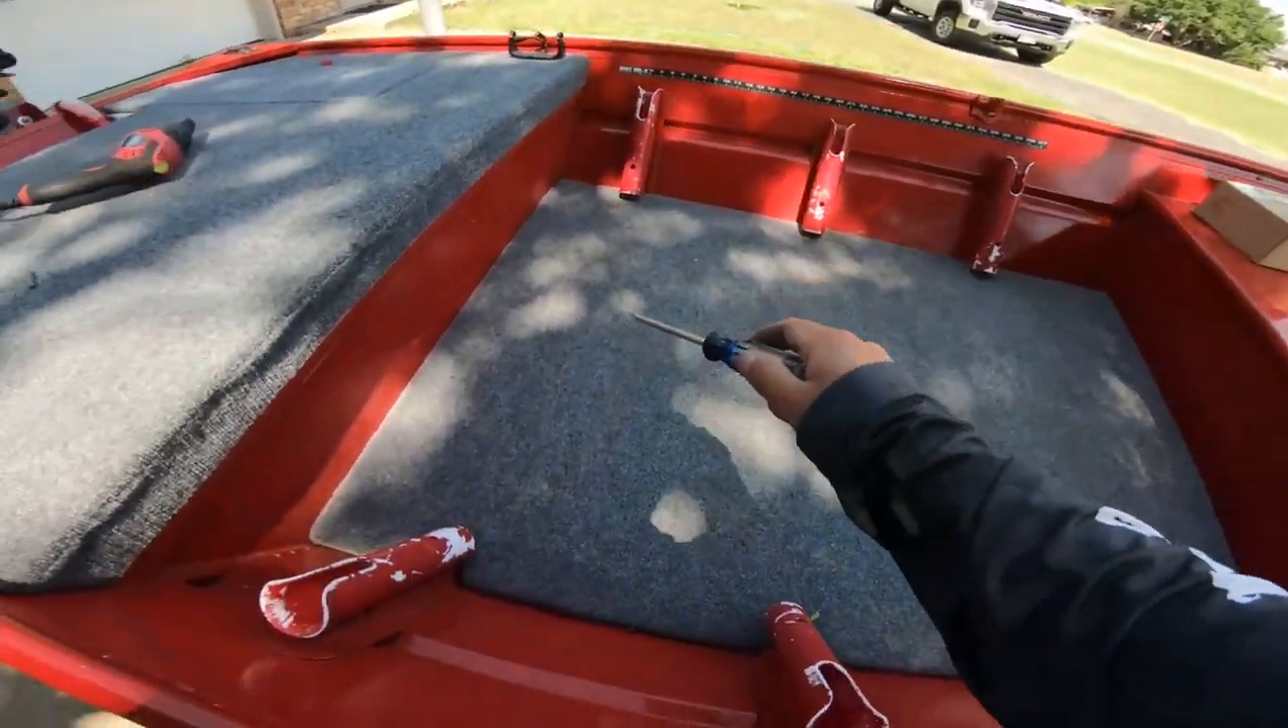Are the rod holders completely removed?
No.